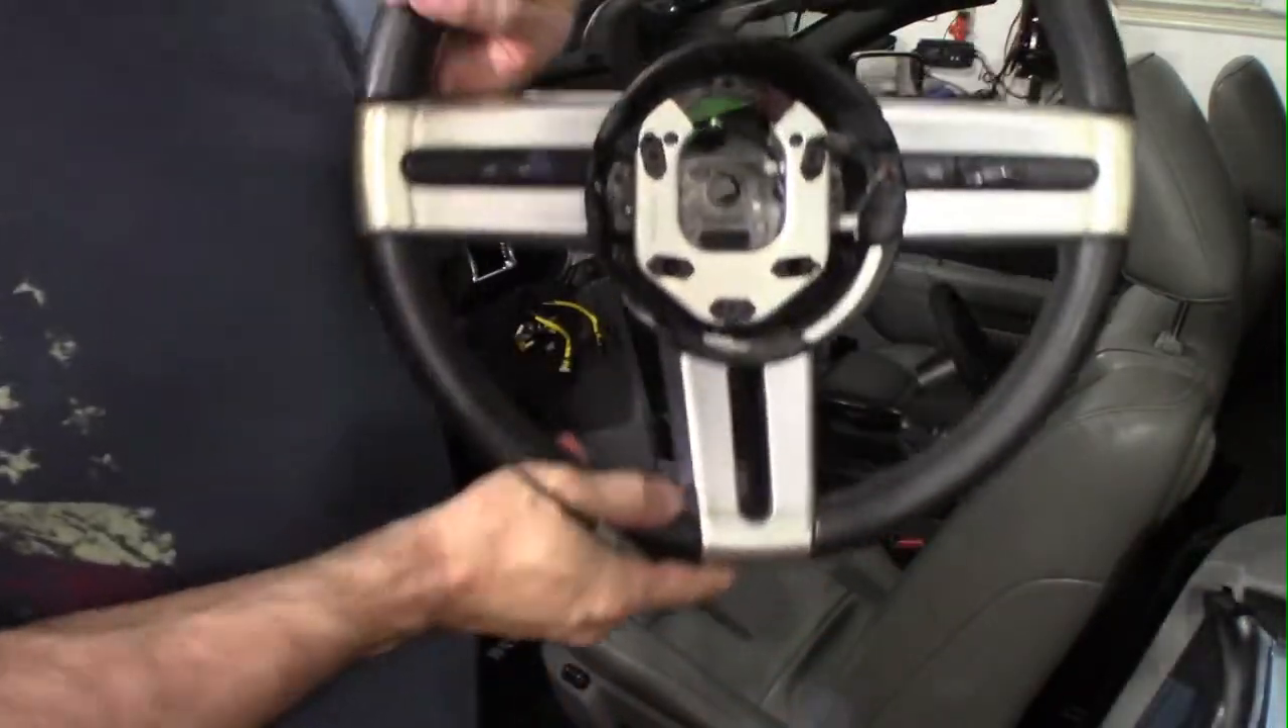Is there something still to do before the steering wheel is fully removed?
No.